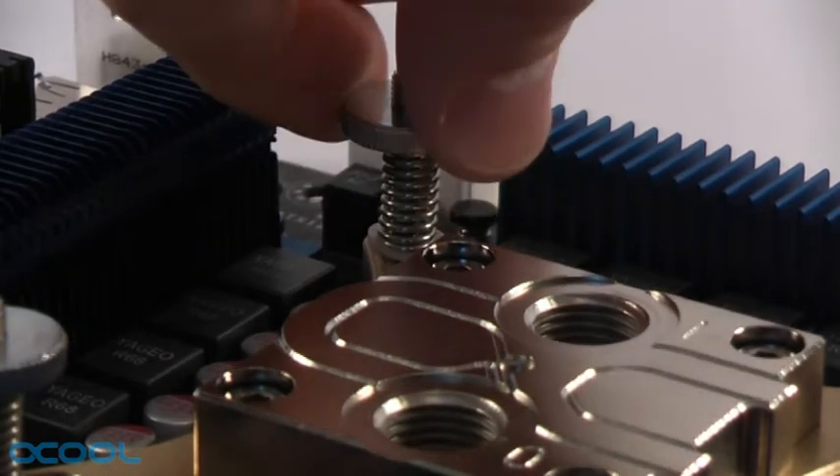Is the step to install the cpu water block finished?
No.